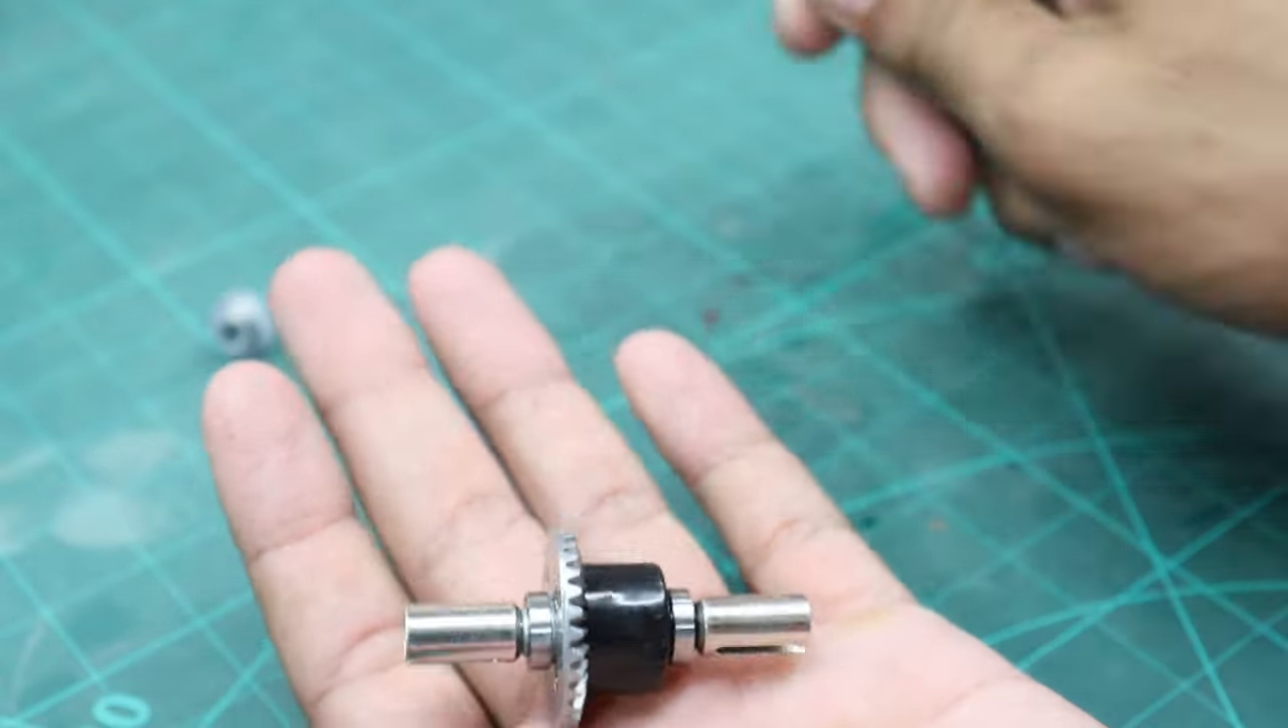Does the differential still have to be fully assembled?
No.